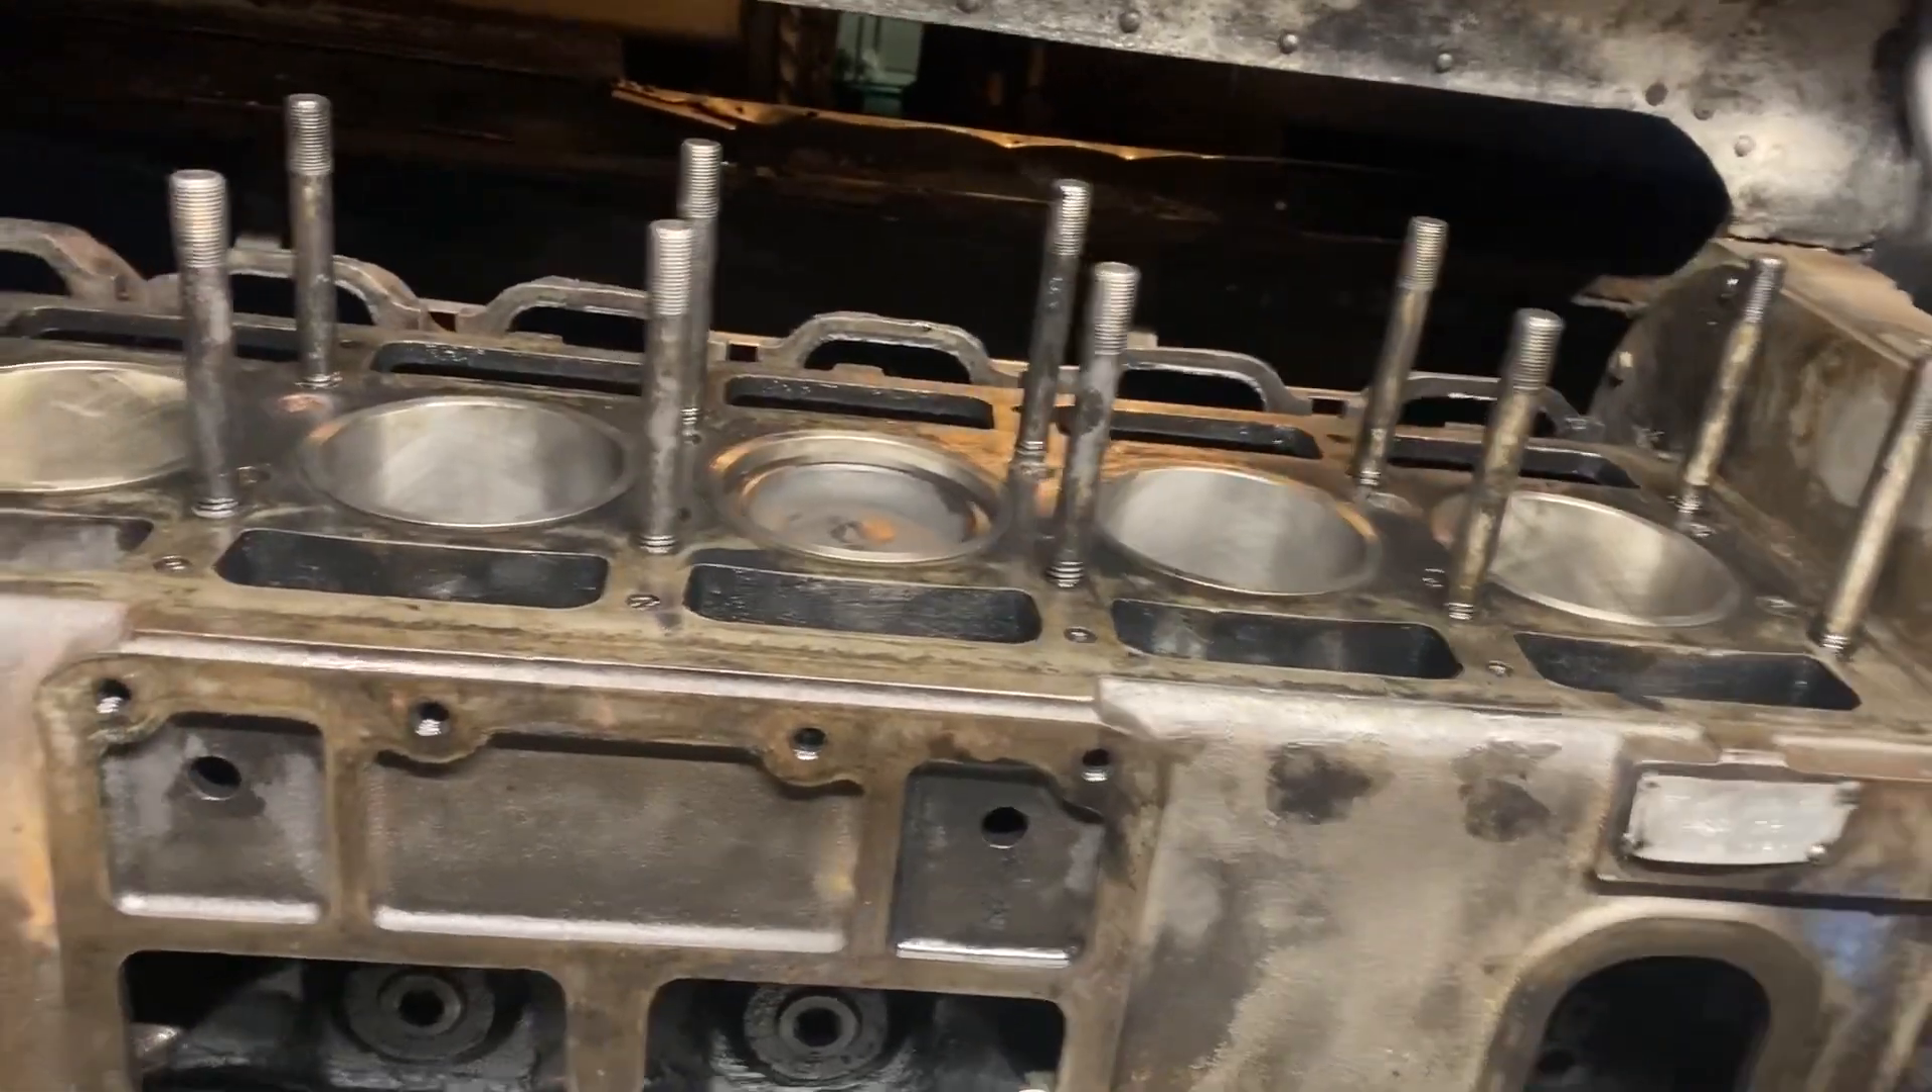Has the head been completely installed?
No.